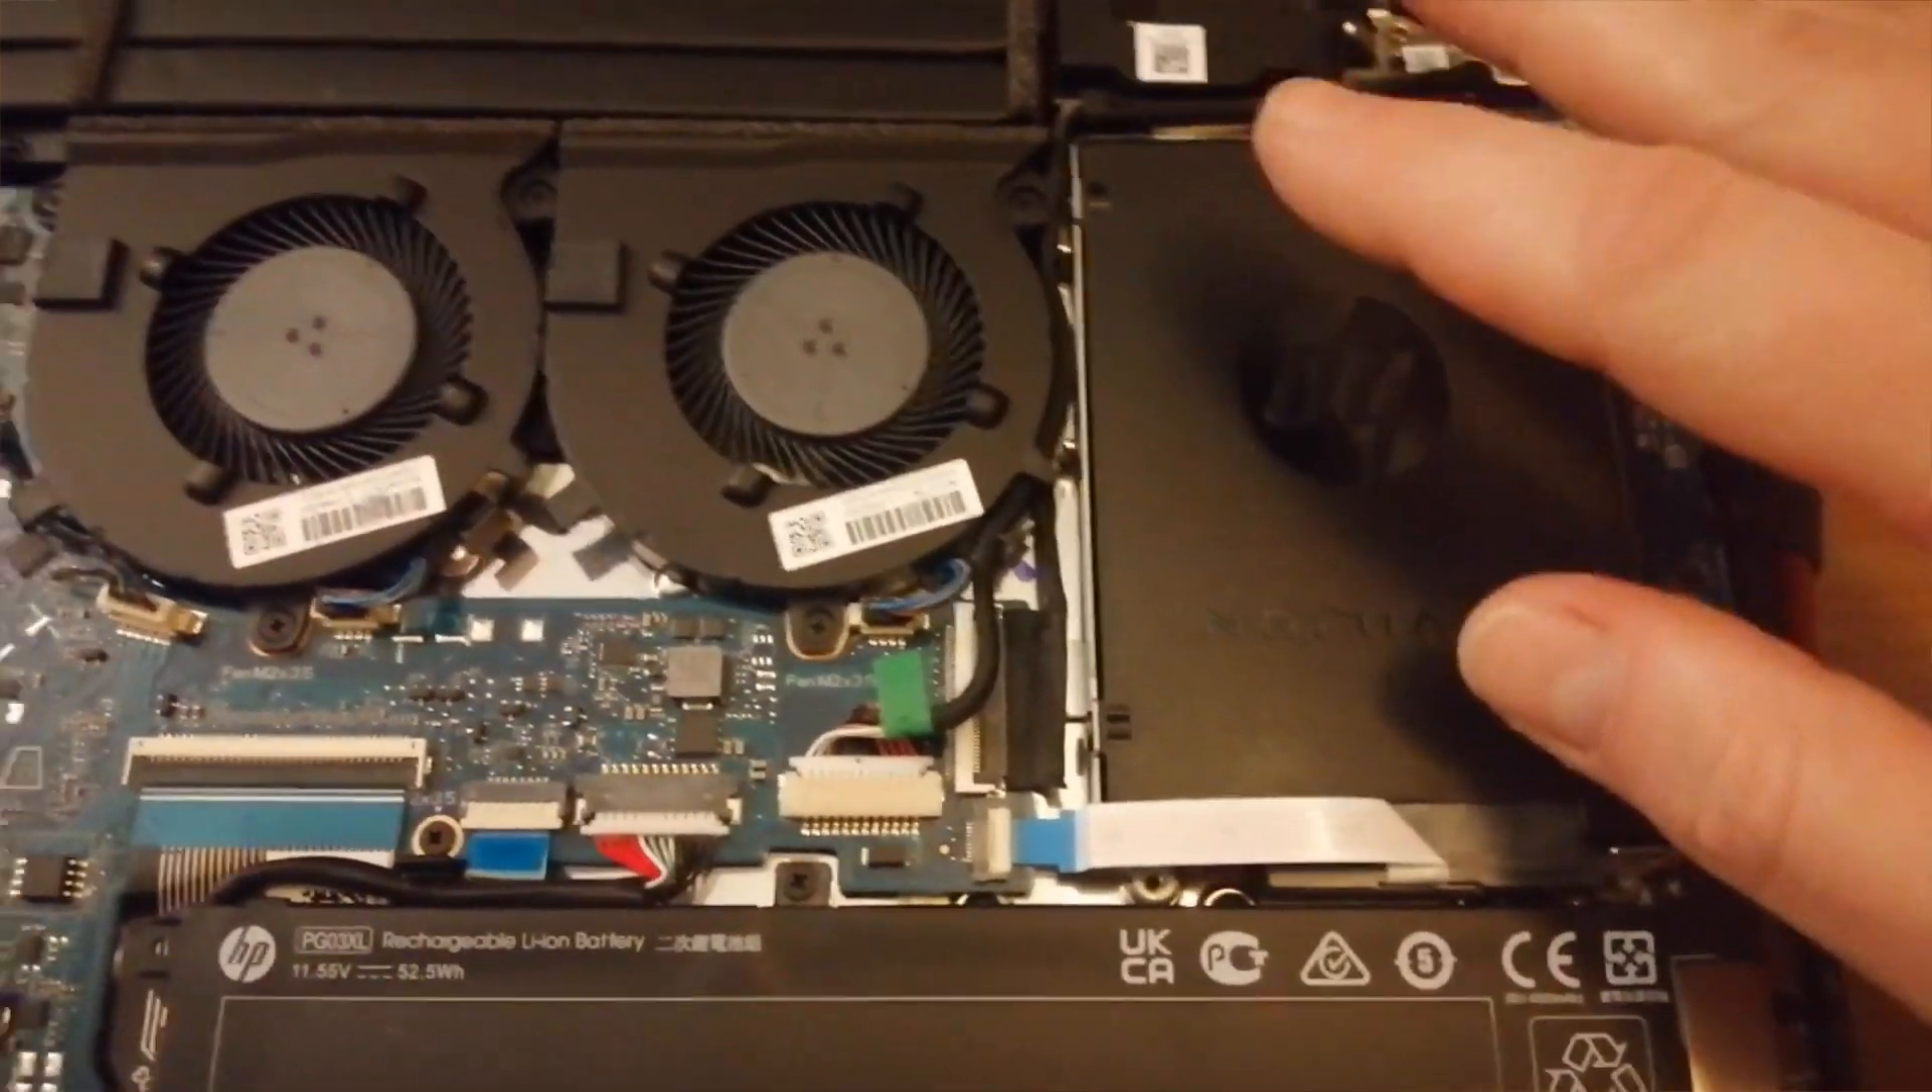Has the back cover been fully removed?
Yes.